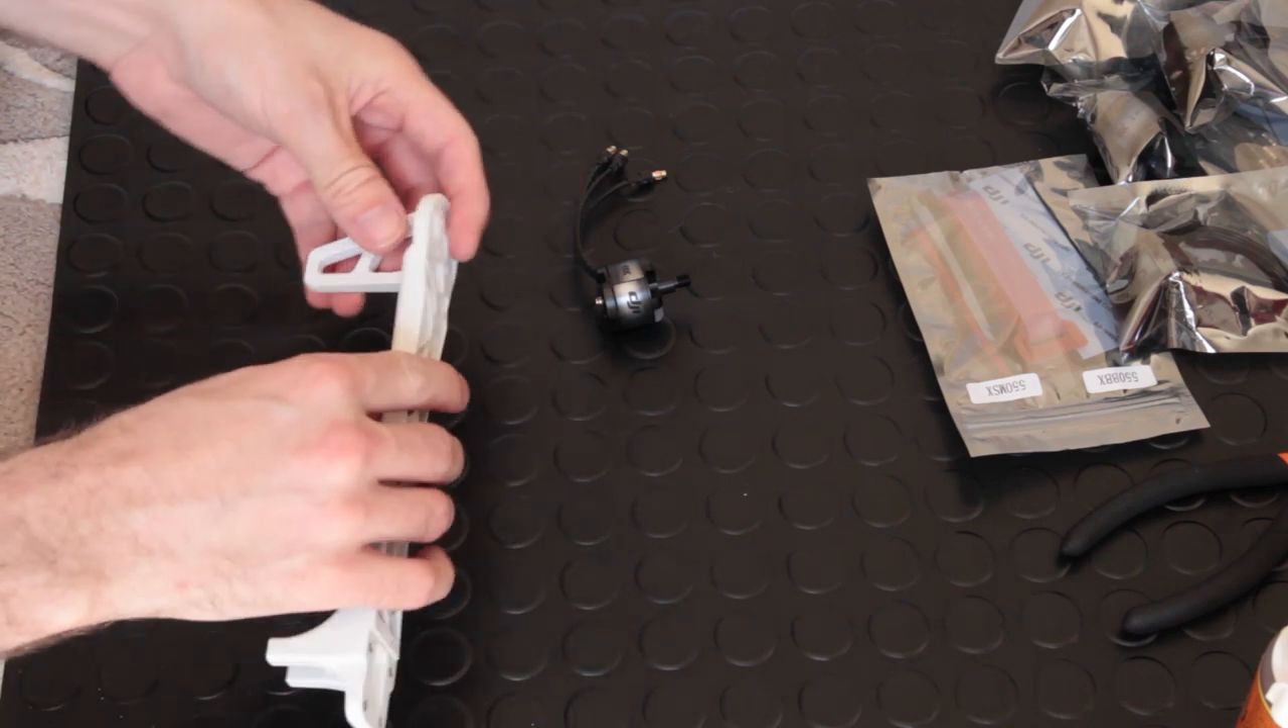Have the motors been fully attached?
No.